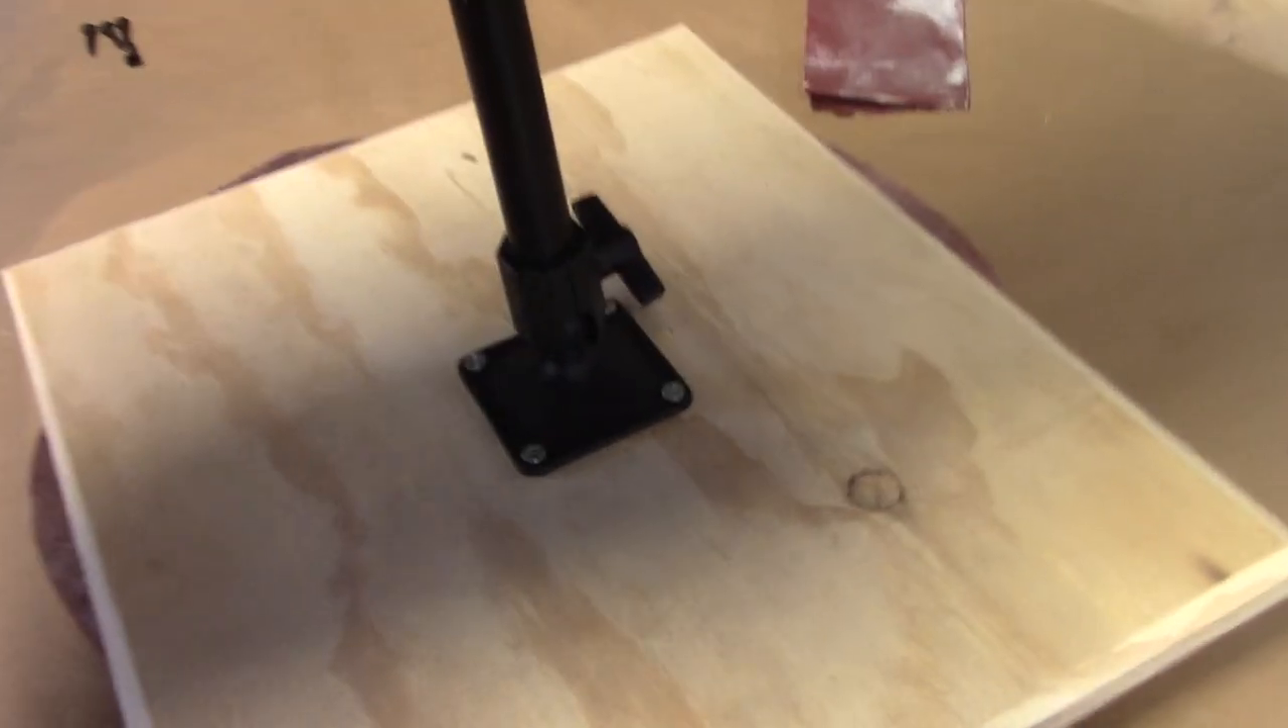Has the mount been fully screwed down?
Yes.